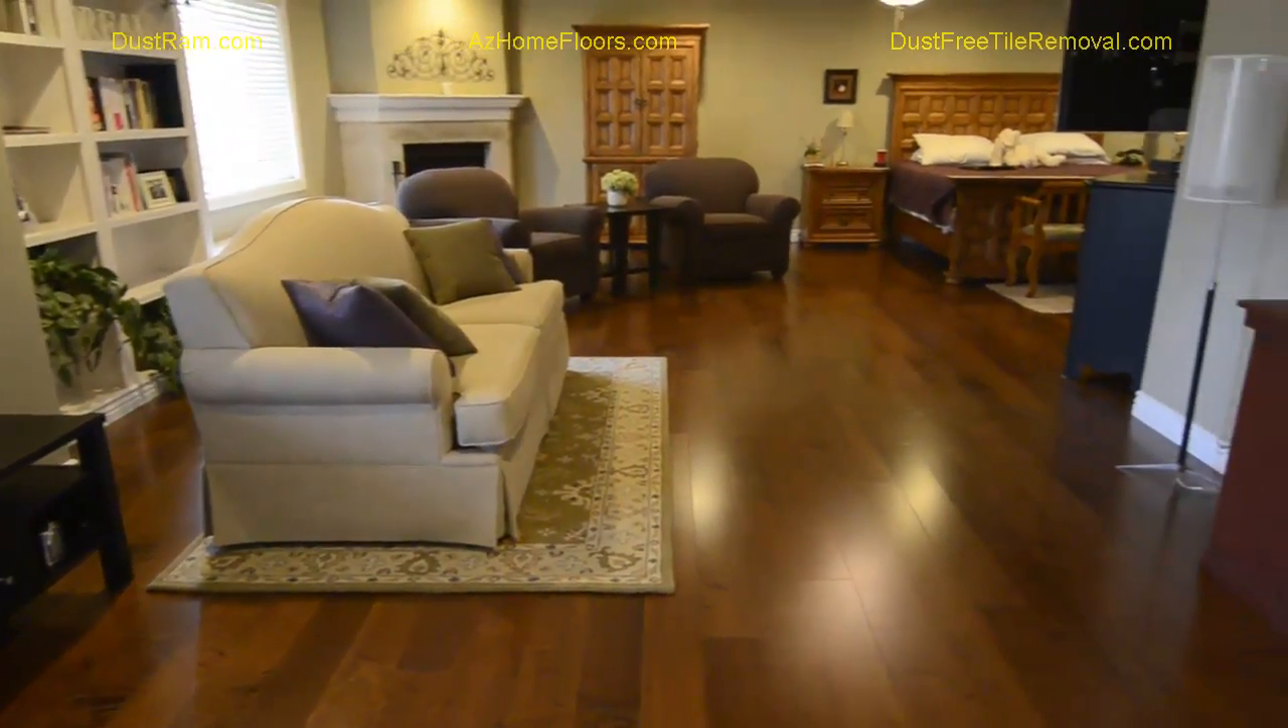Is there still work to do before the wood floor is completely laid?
No.